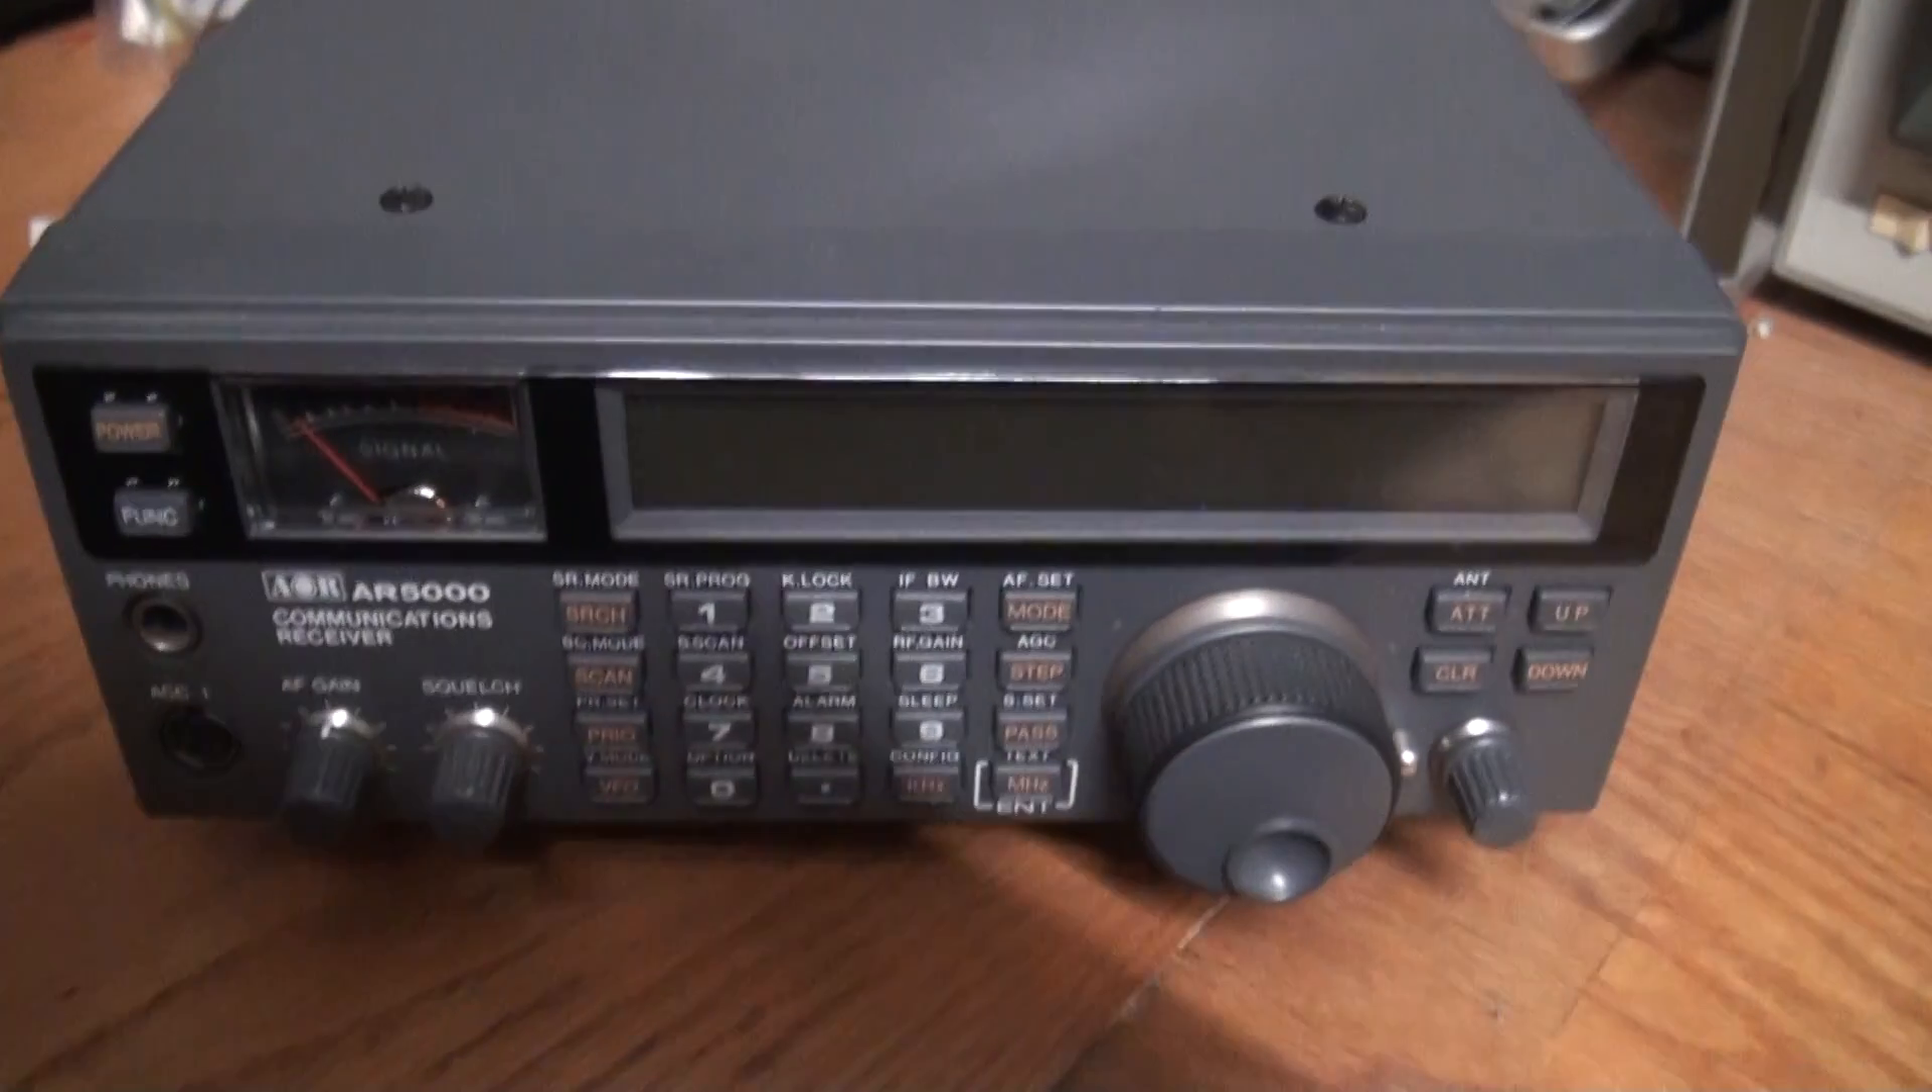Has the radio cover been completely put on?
Yes.